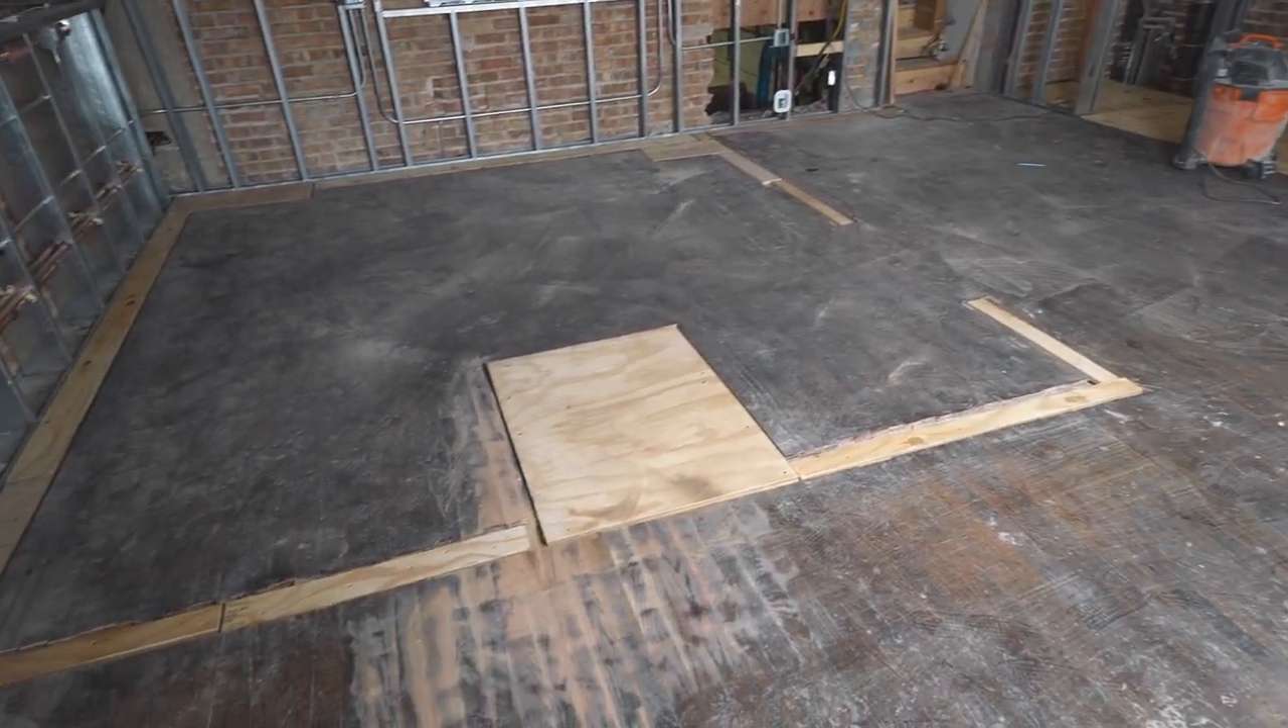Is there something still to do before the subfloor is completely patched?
No.